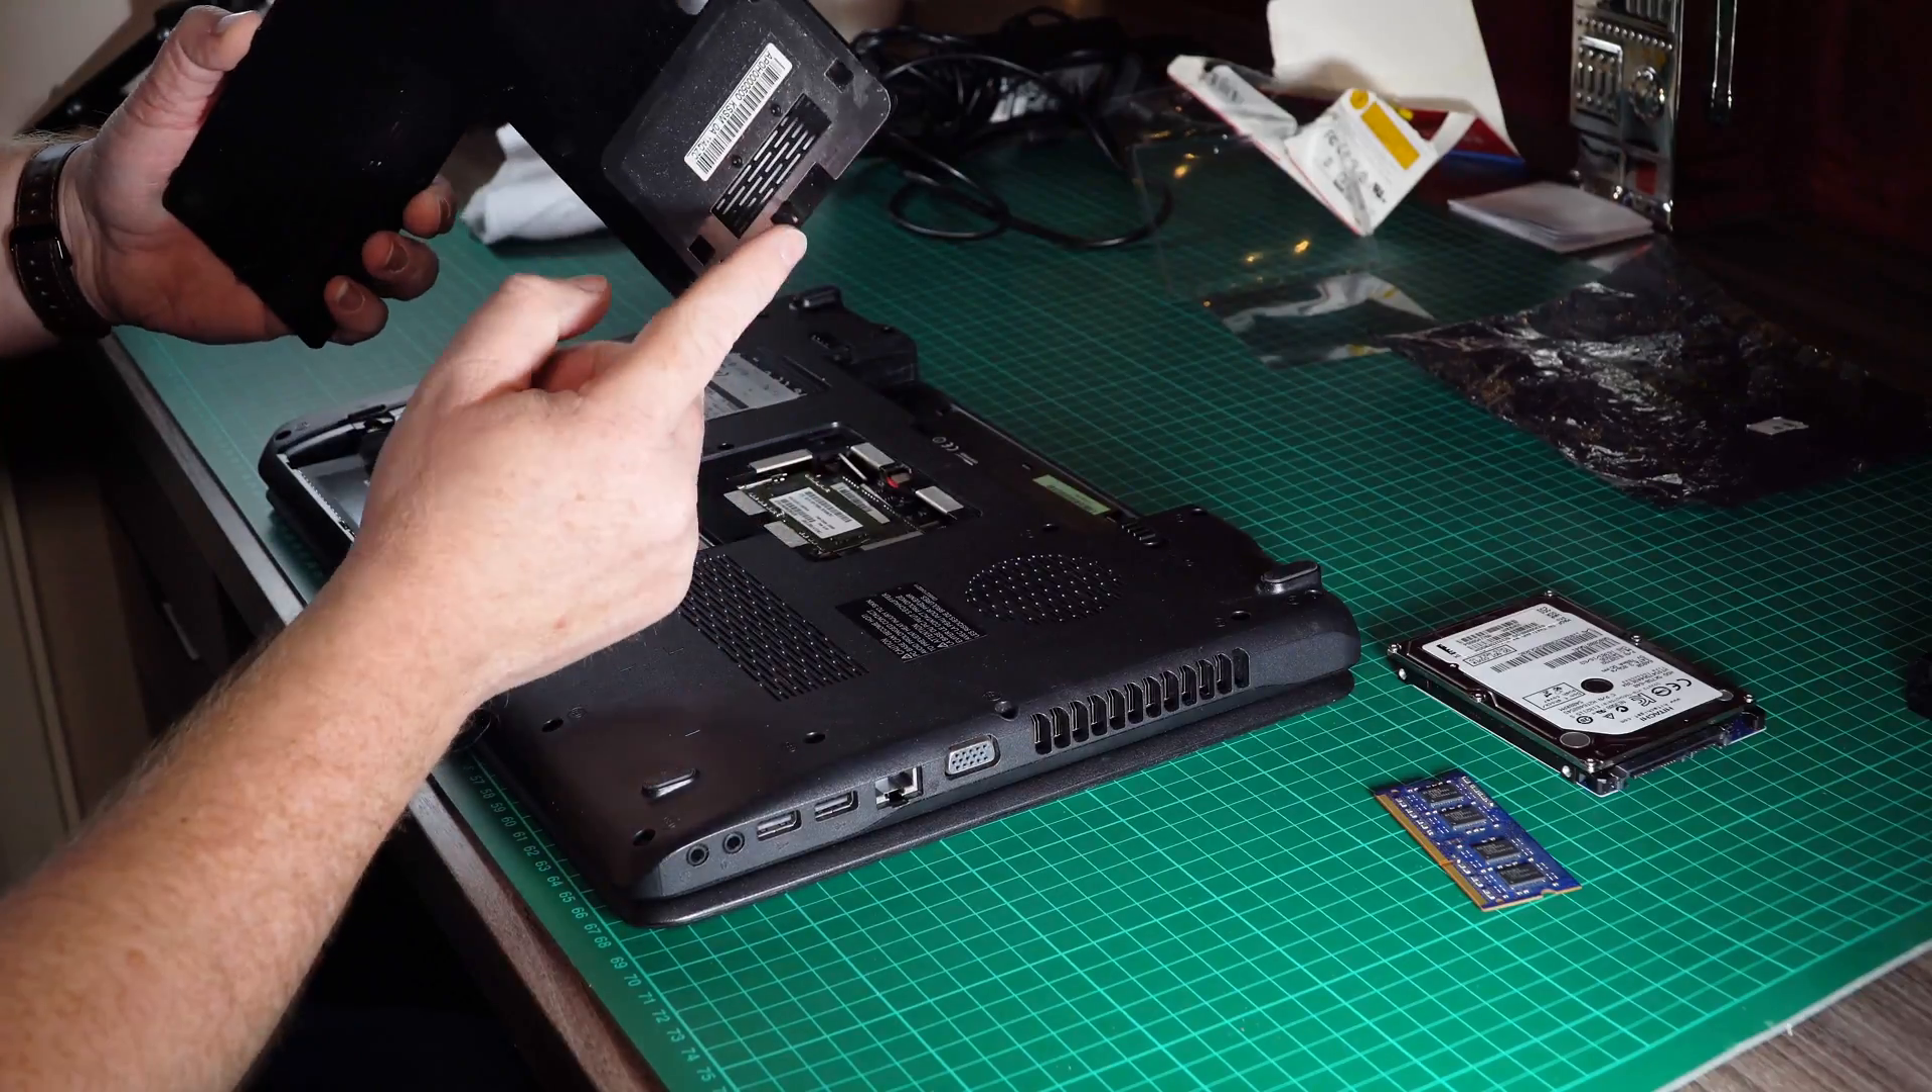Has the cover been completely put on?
No.